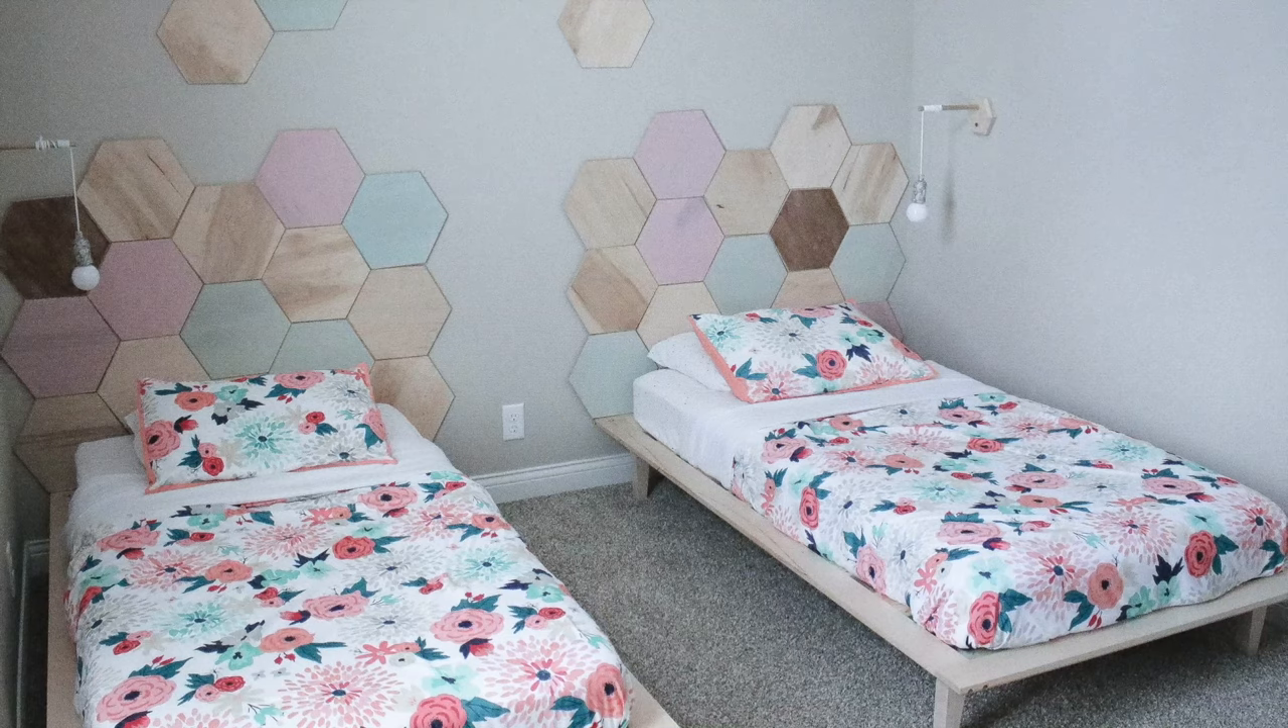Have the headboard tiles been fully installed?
Yes.